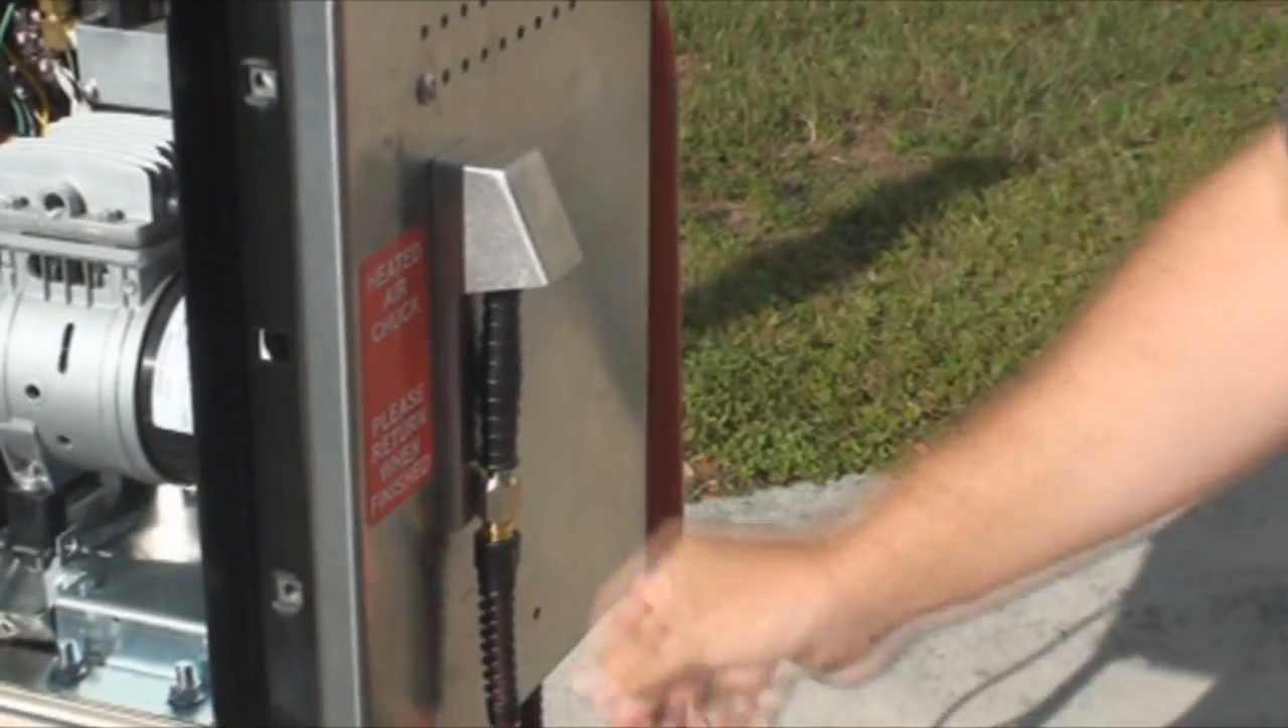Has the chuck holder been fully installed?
Yes.